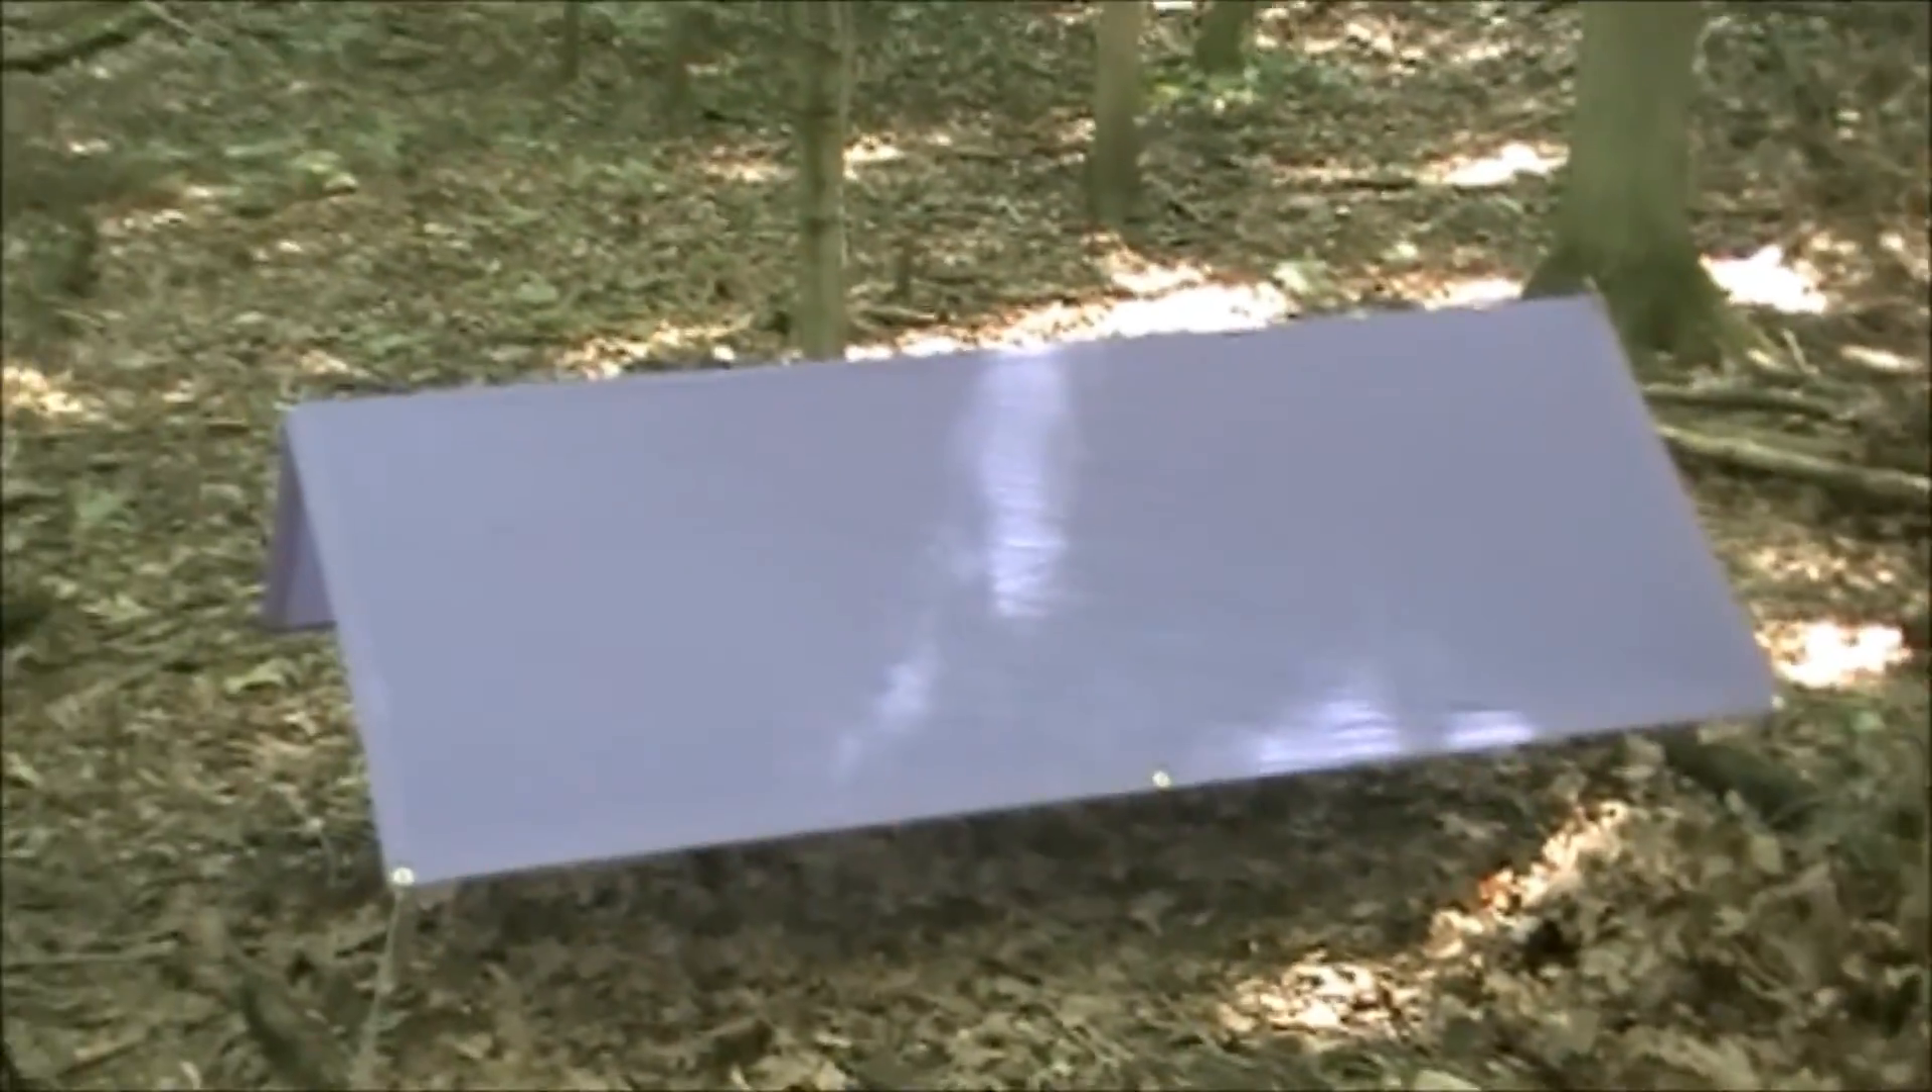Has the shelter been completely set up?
Yes.